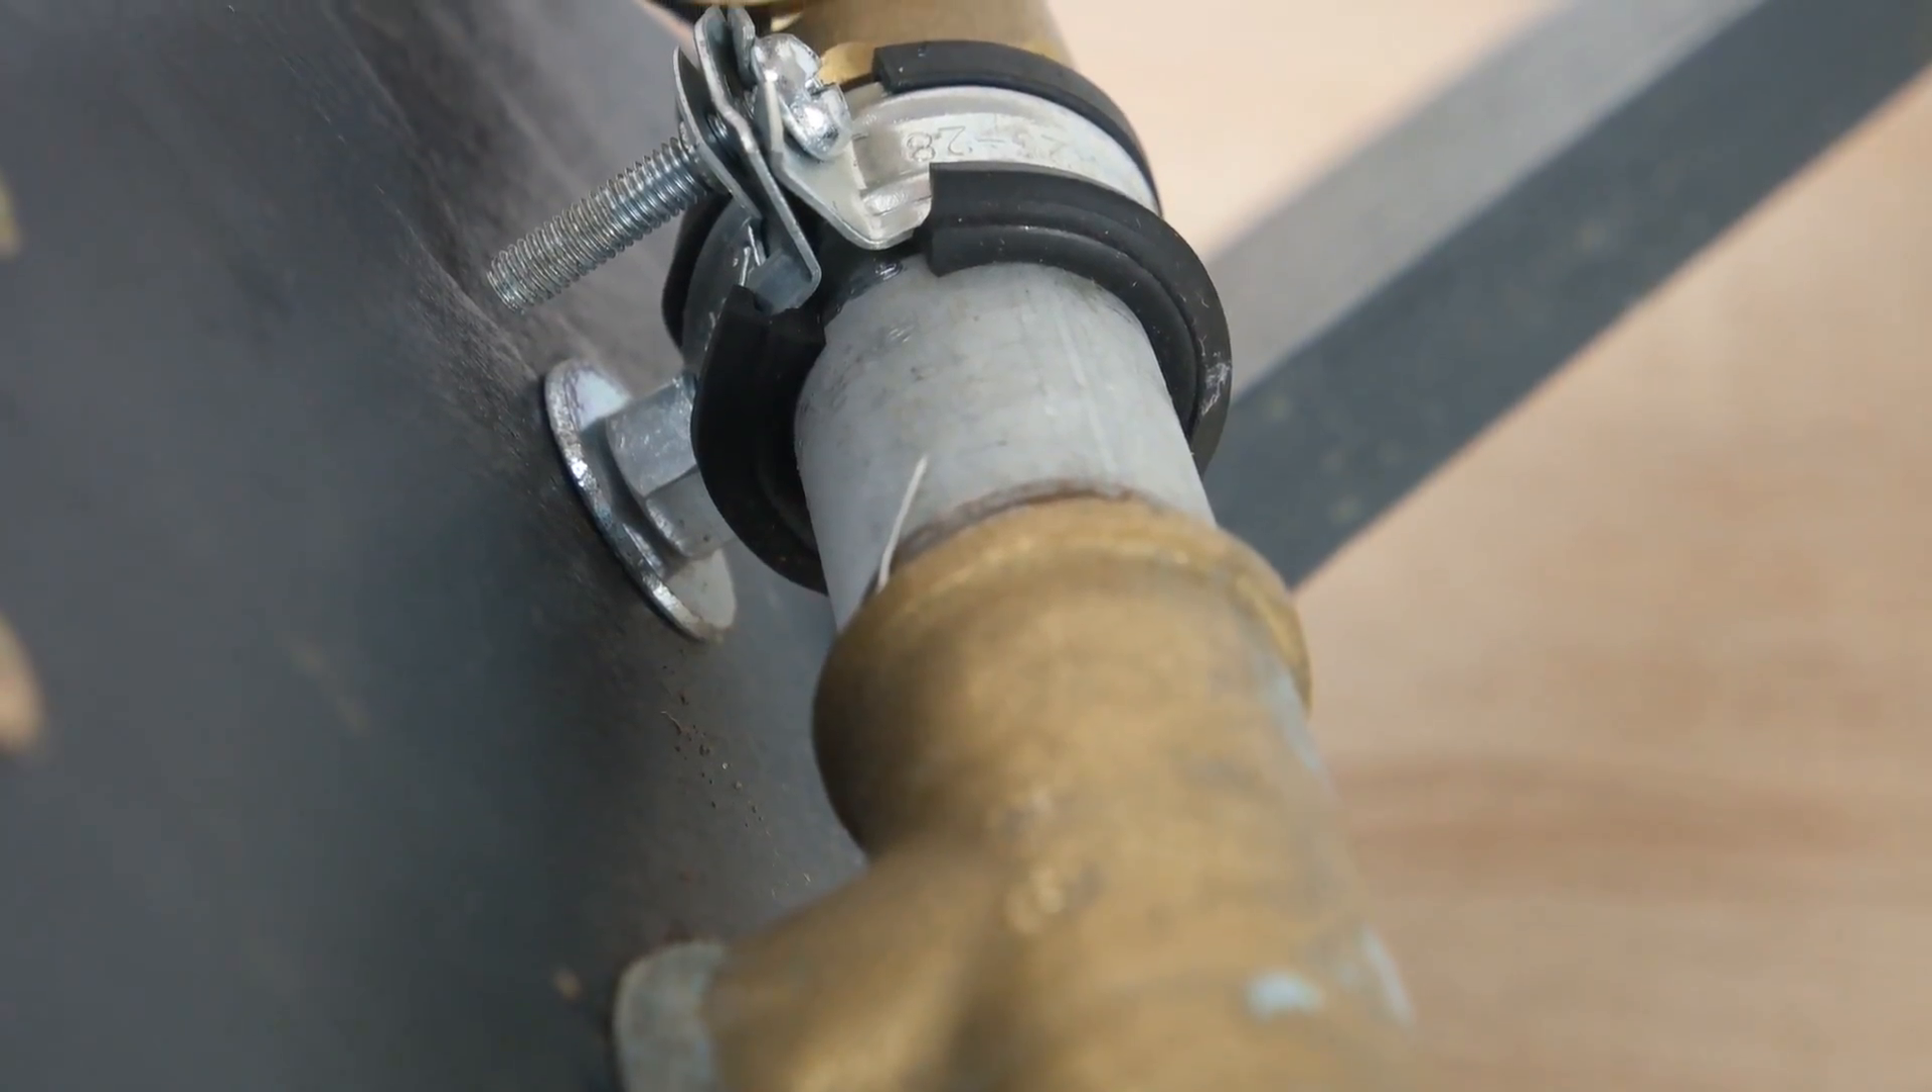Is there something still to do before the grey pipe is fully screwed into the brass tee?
No.